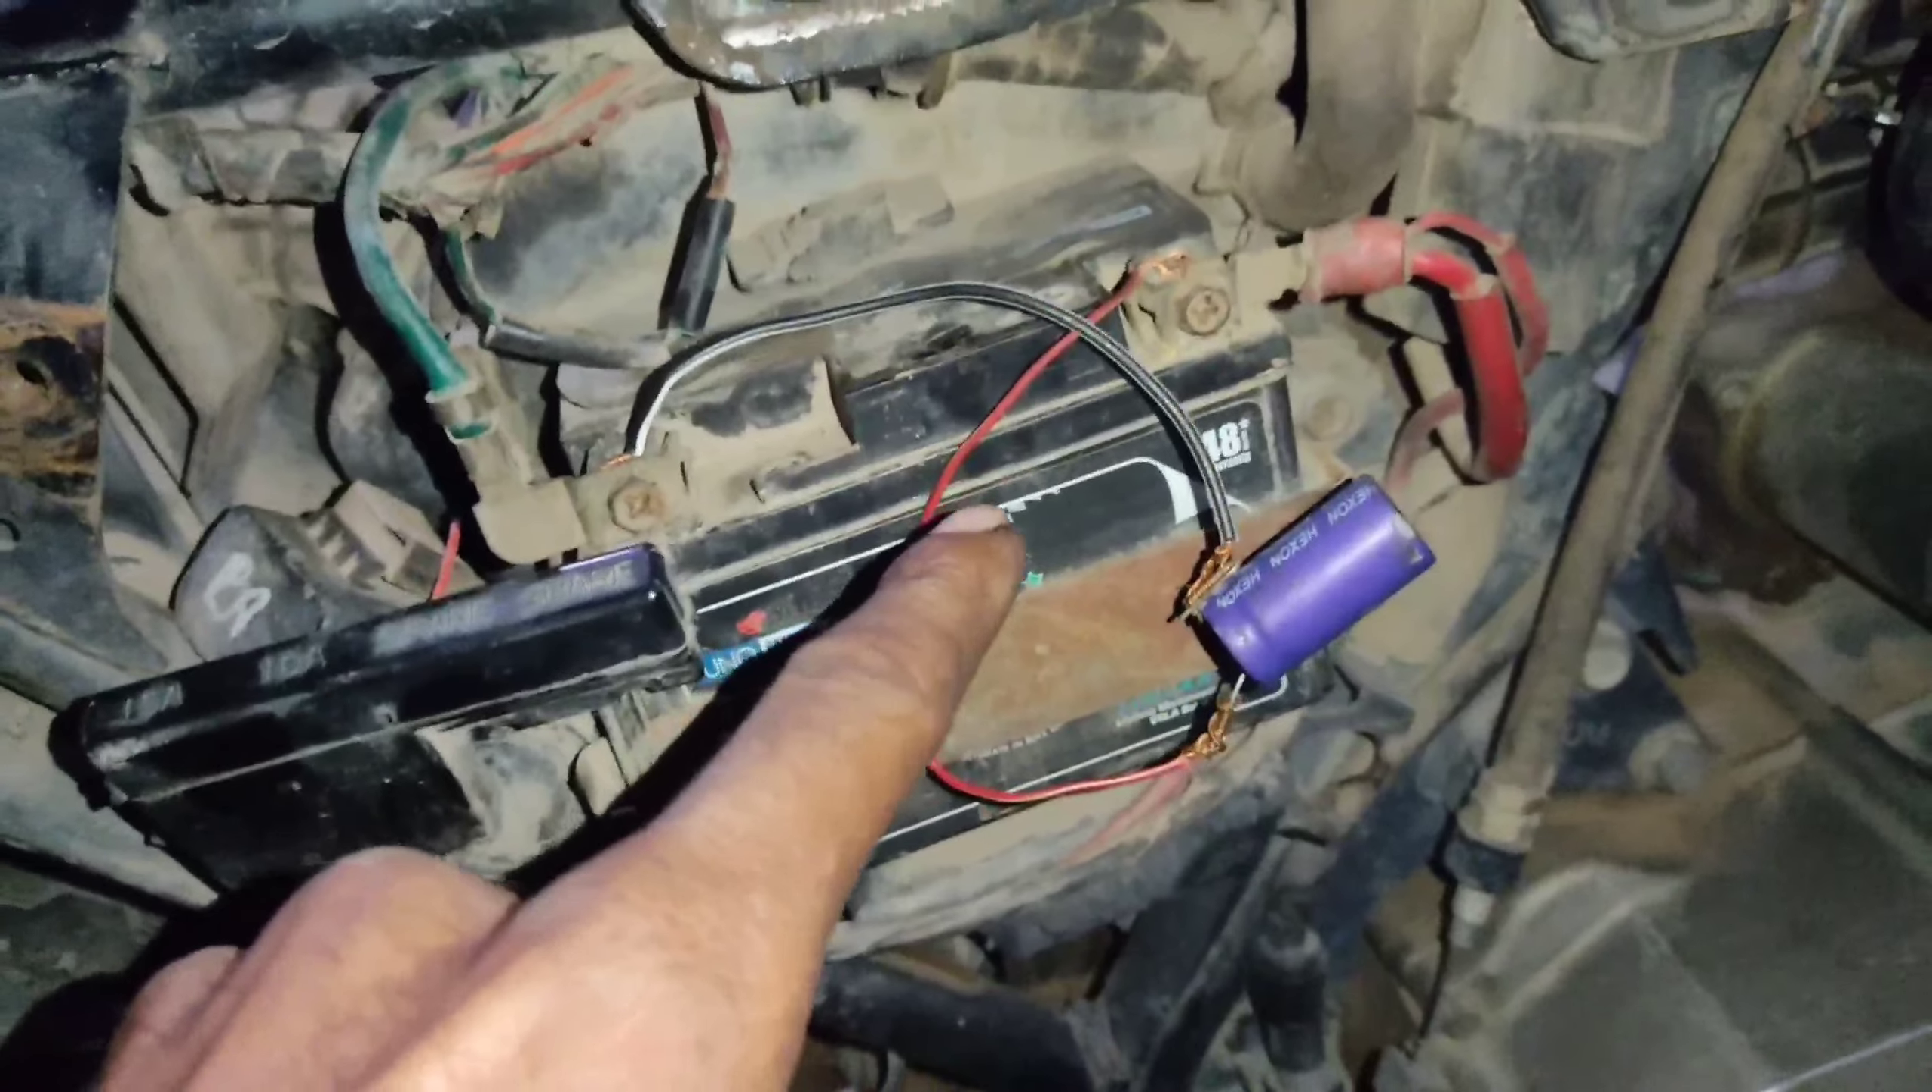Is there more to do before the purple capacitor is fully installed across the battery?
No.